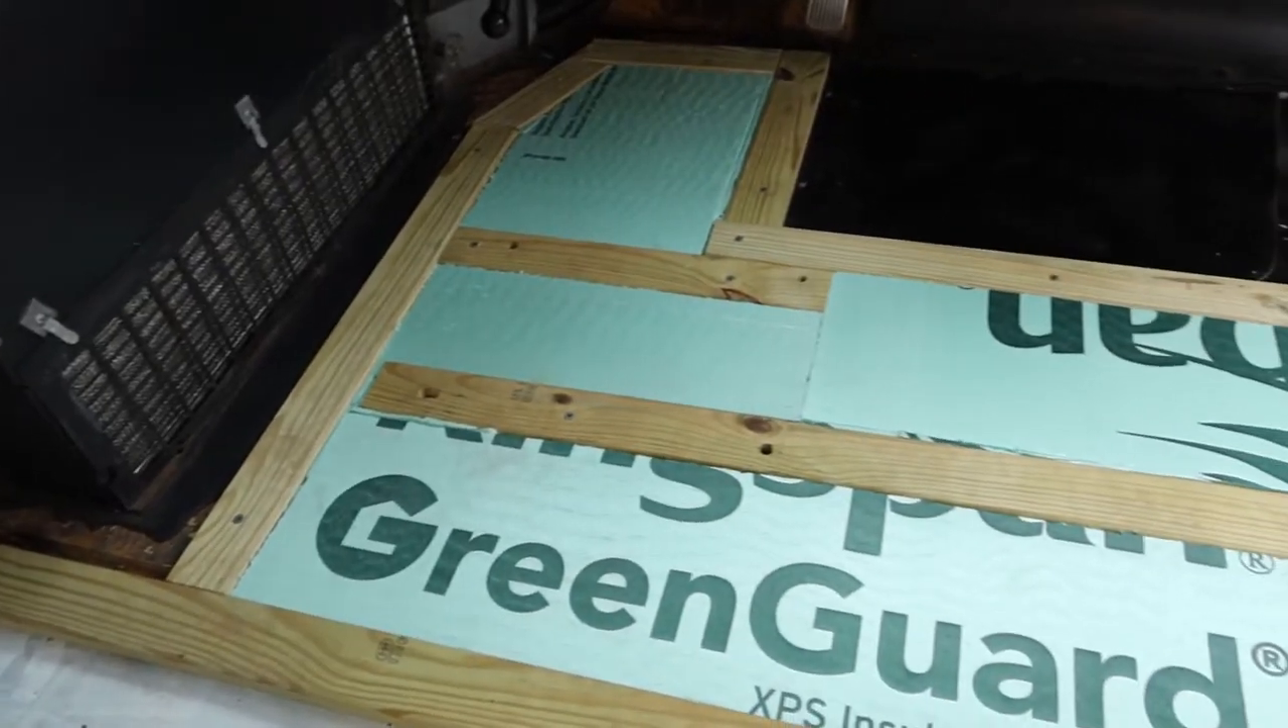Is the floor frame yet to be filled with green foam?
No.